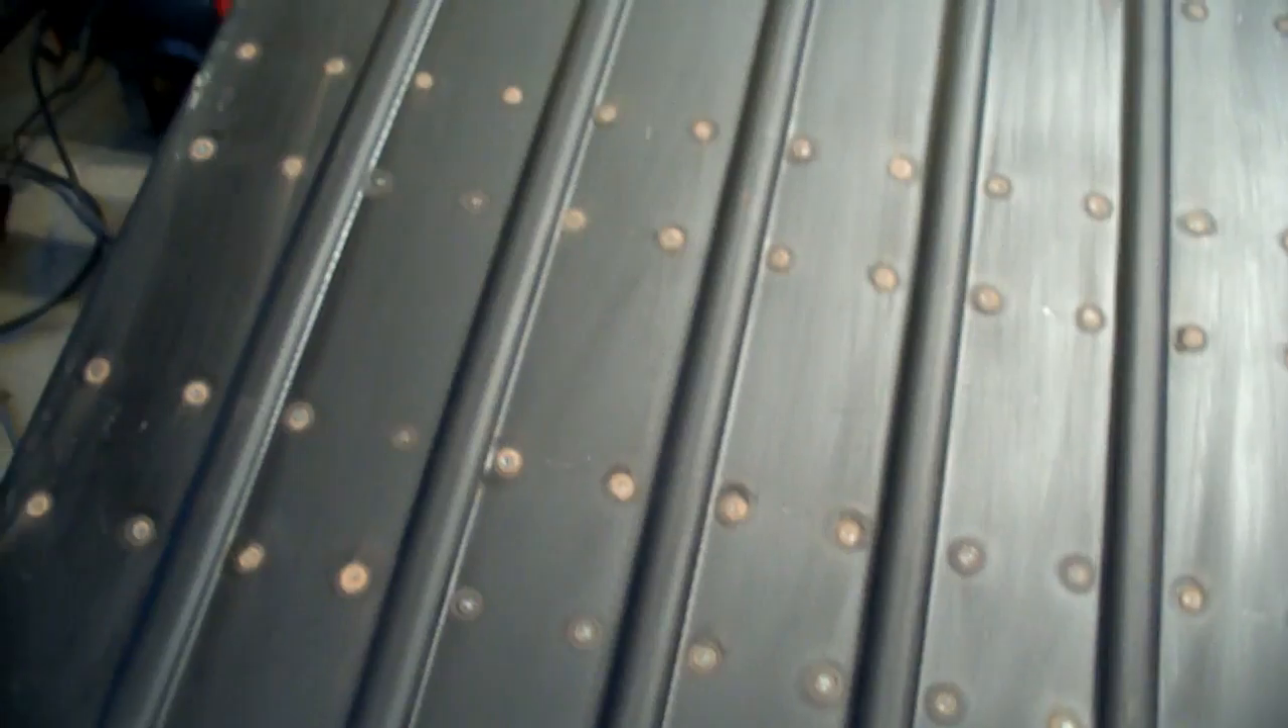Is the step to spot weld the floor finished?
Yes.